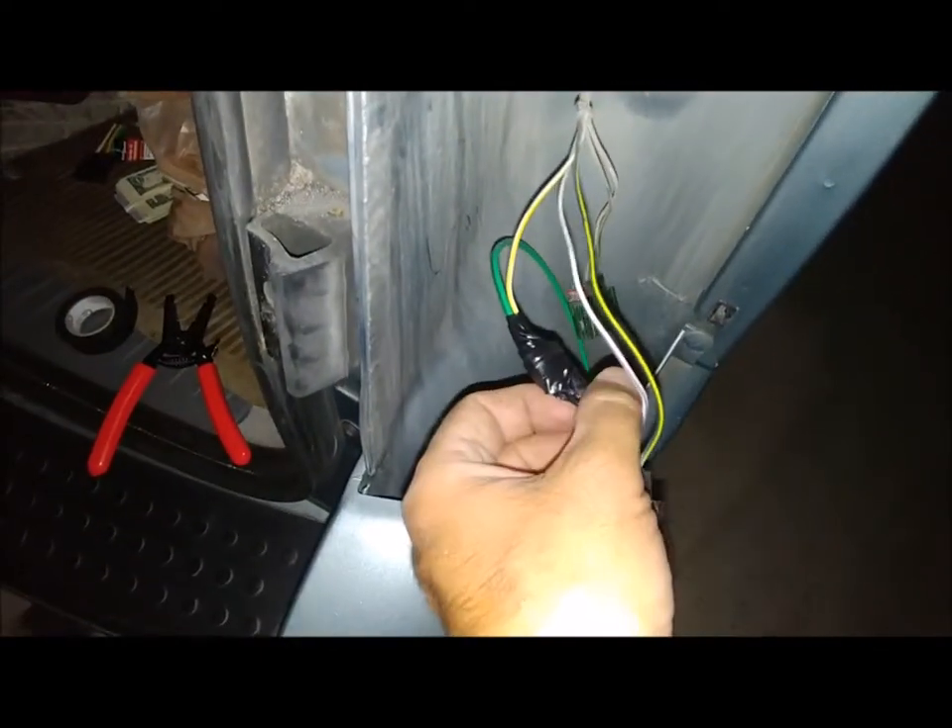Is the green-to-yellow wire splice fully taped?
Yes.